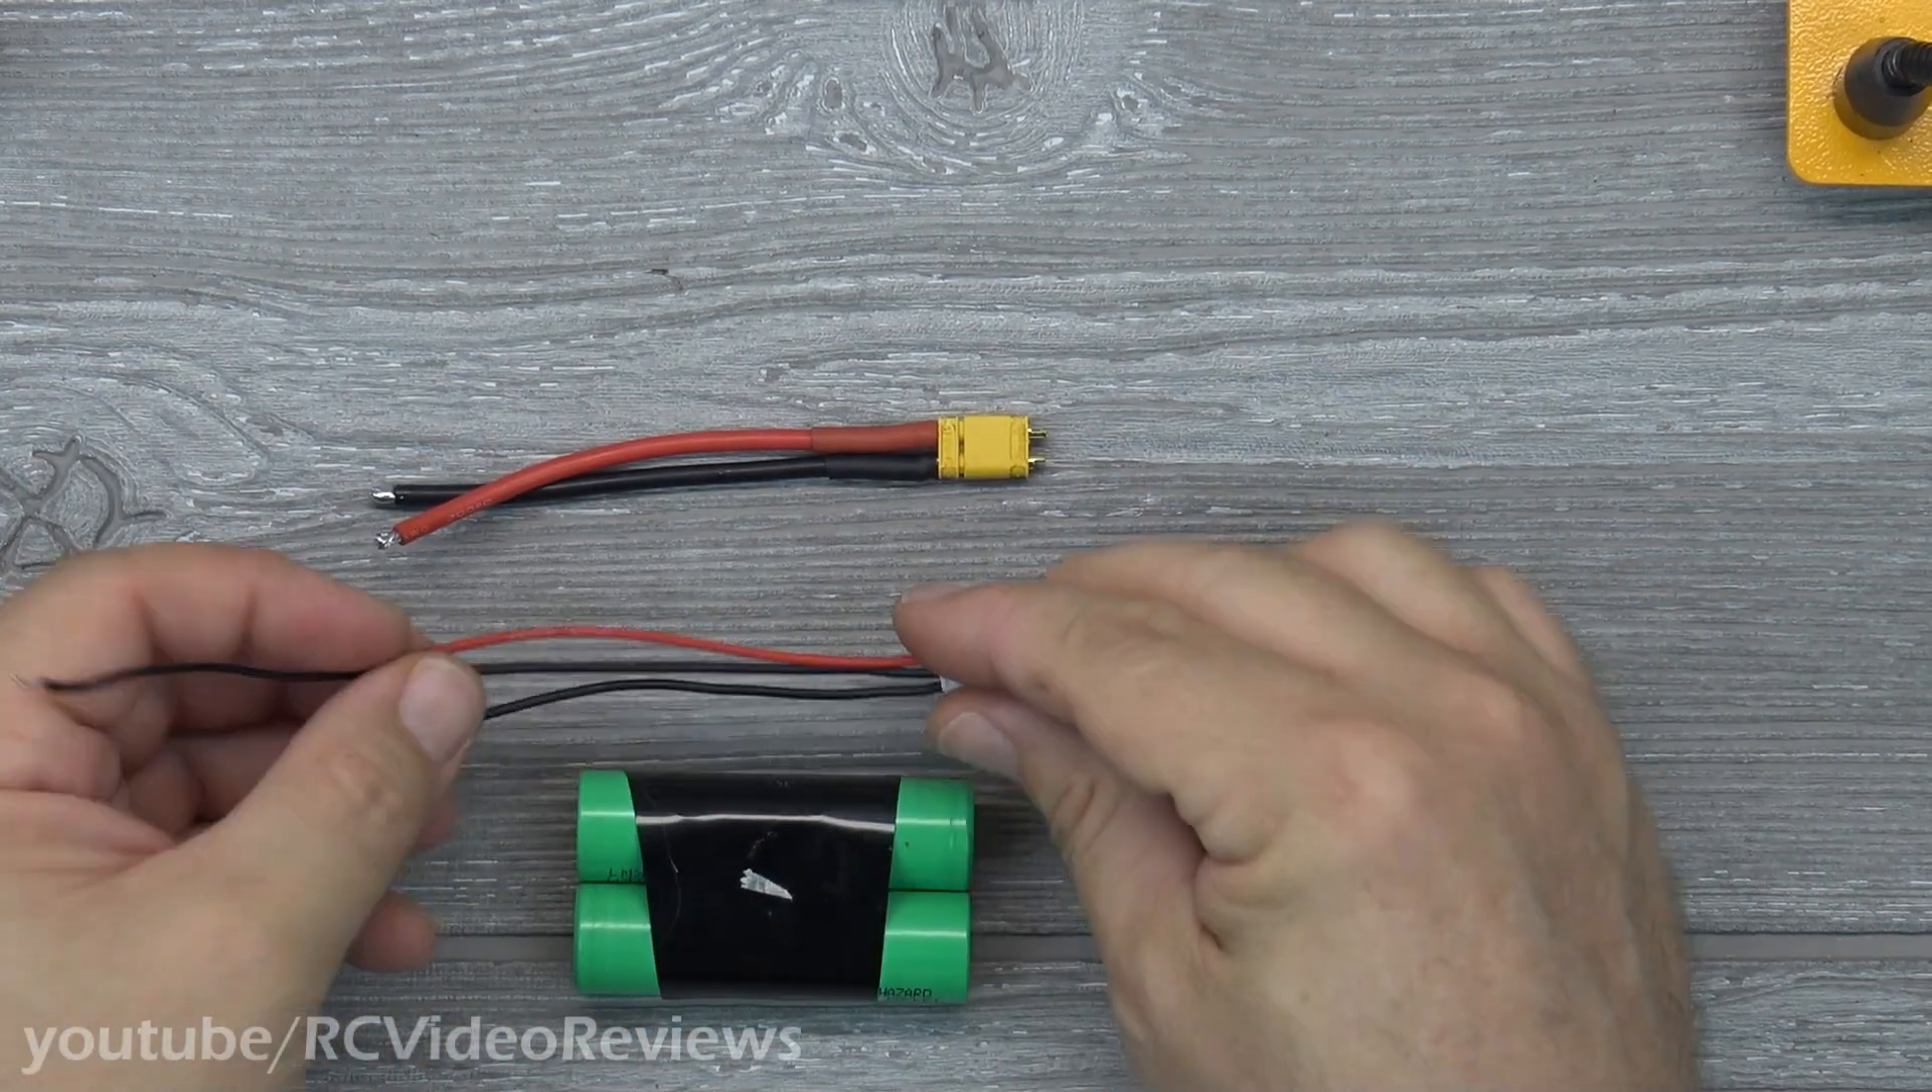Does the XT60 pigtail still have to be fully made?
No.